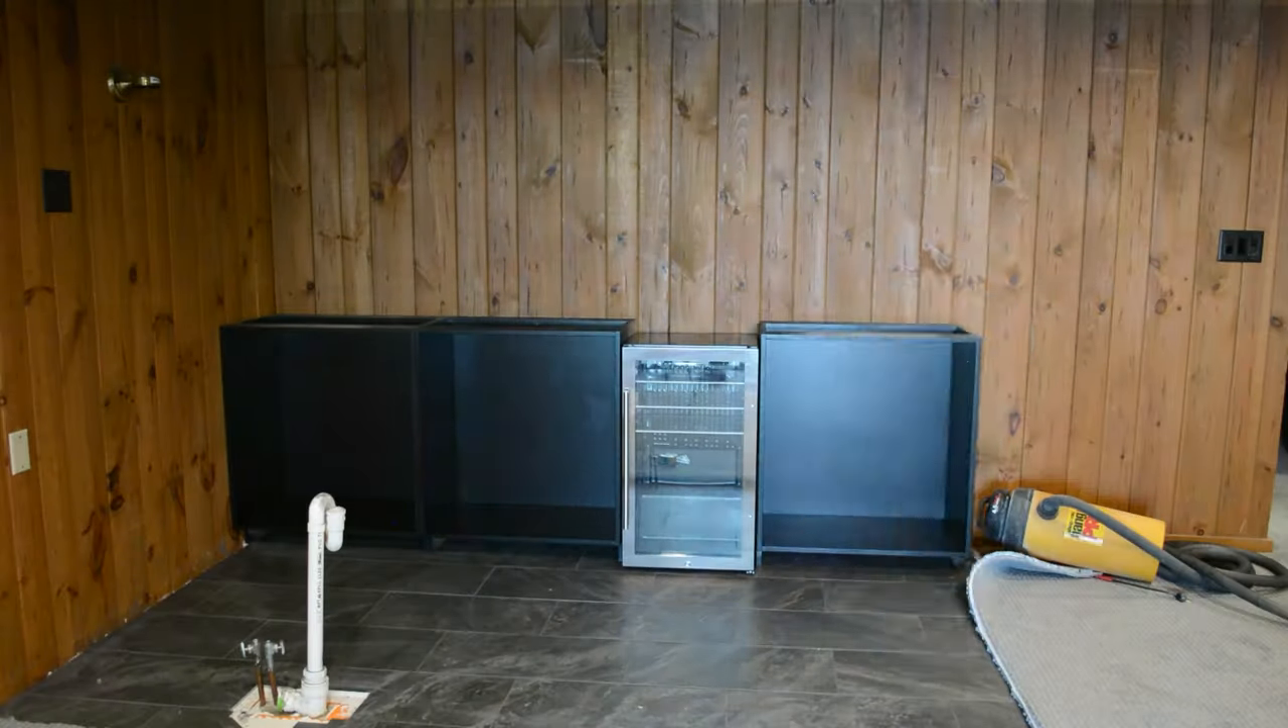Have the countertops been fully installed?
No.